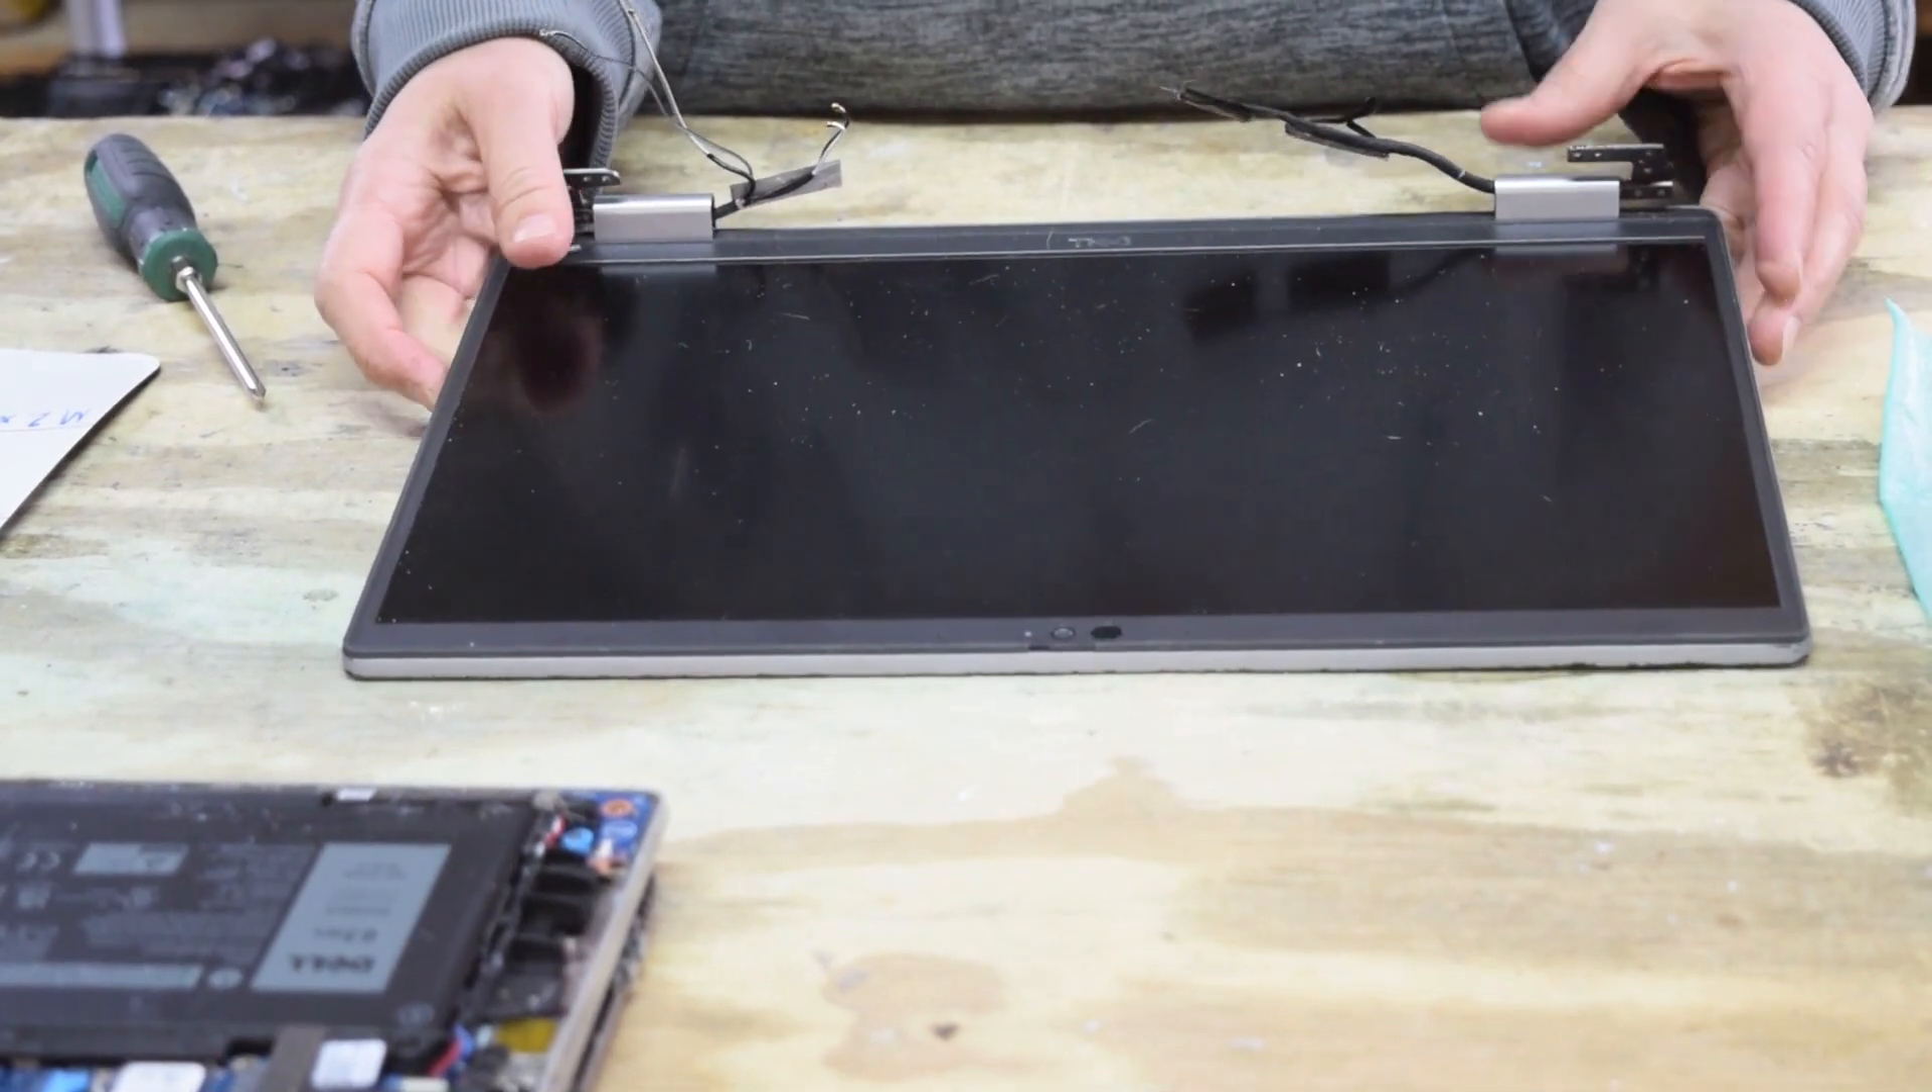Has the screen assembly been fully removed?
Yes.